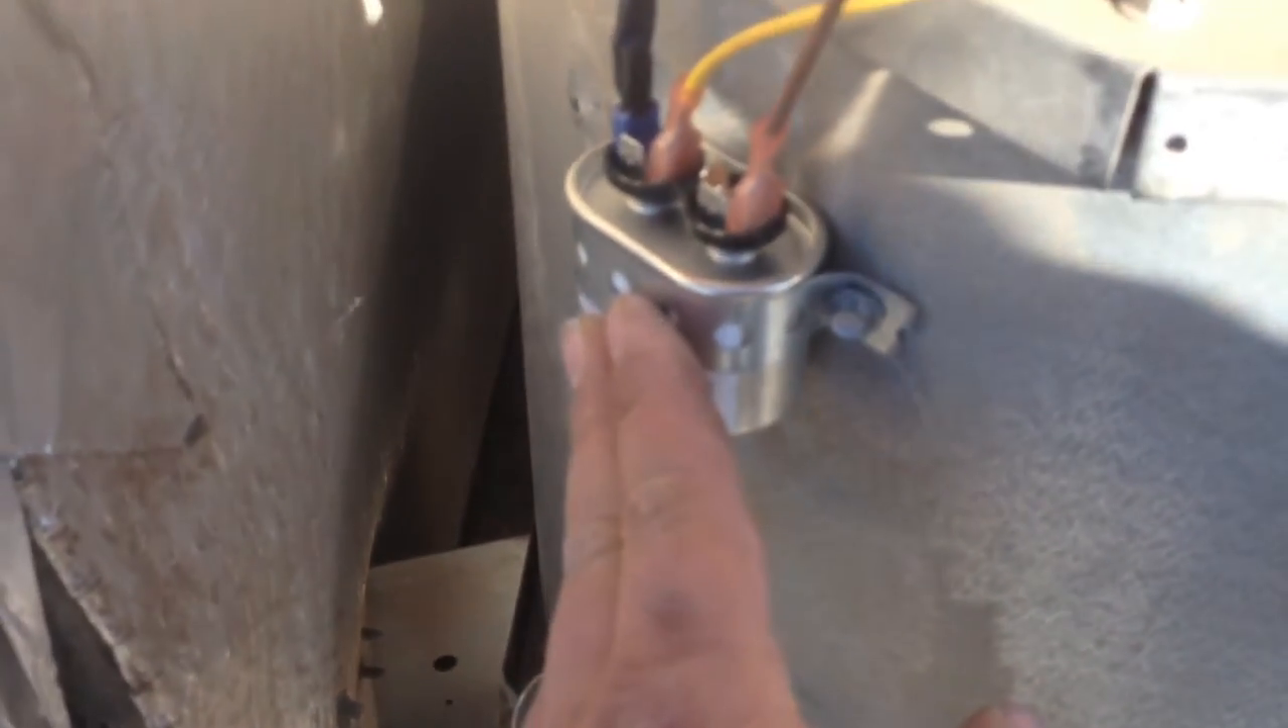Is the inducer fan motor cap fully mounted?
Yes.